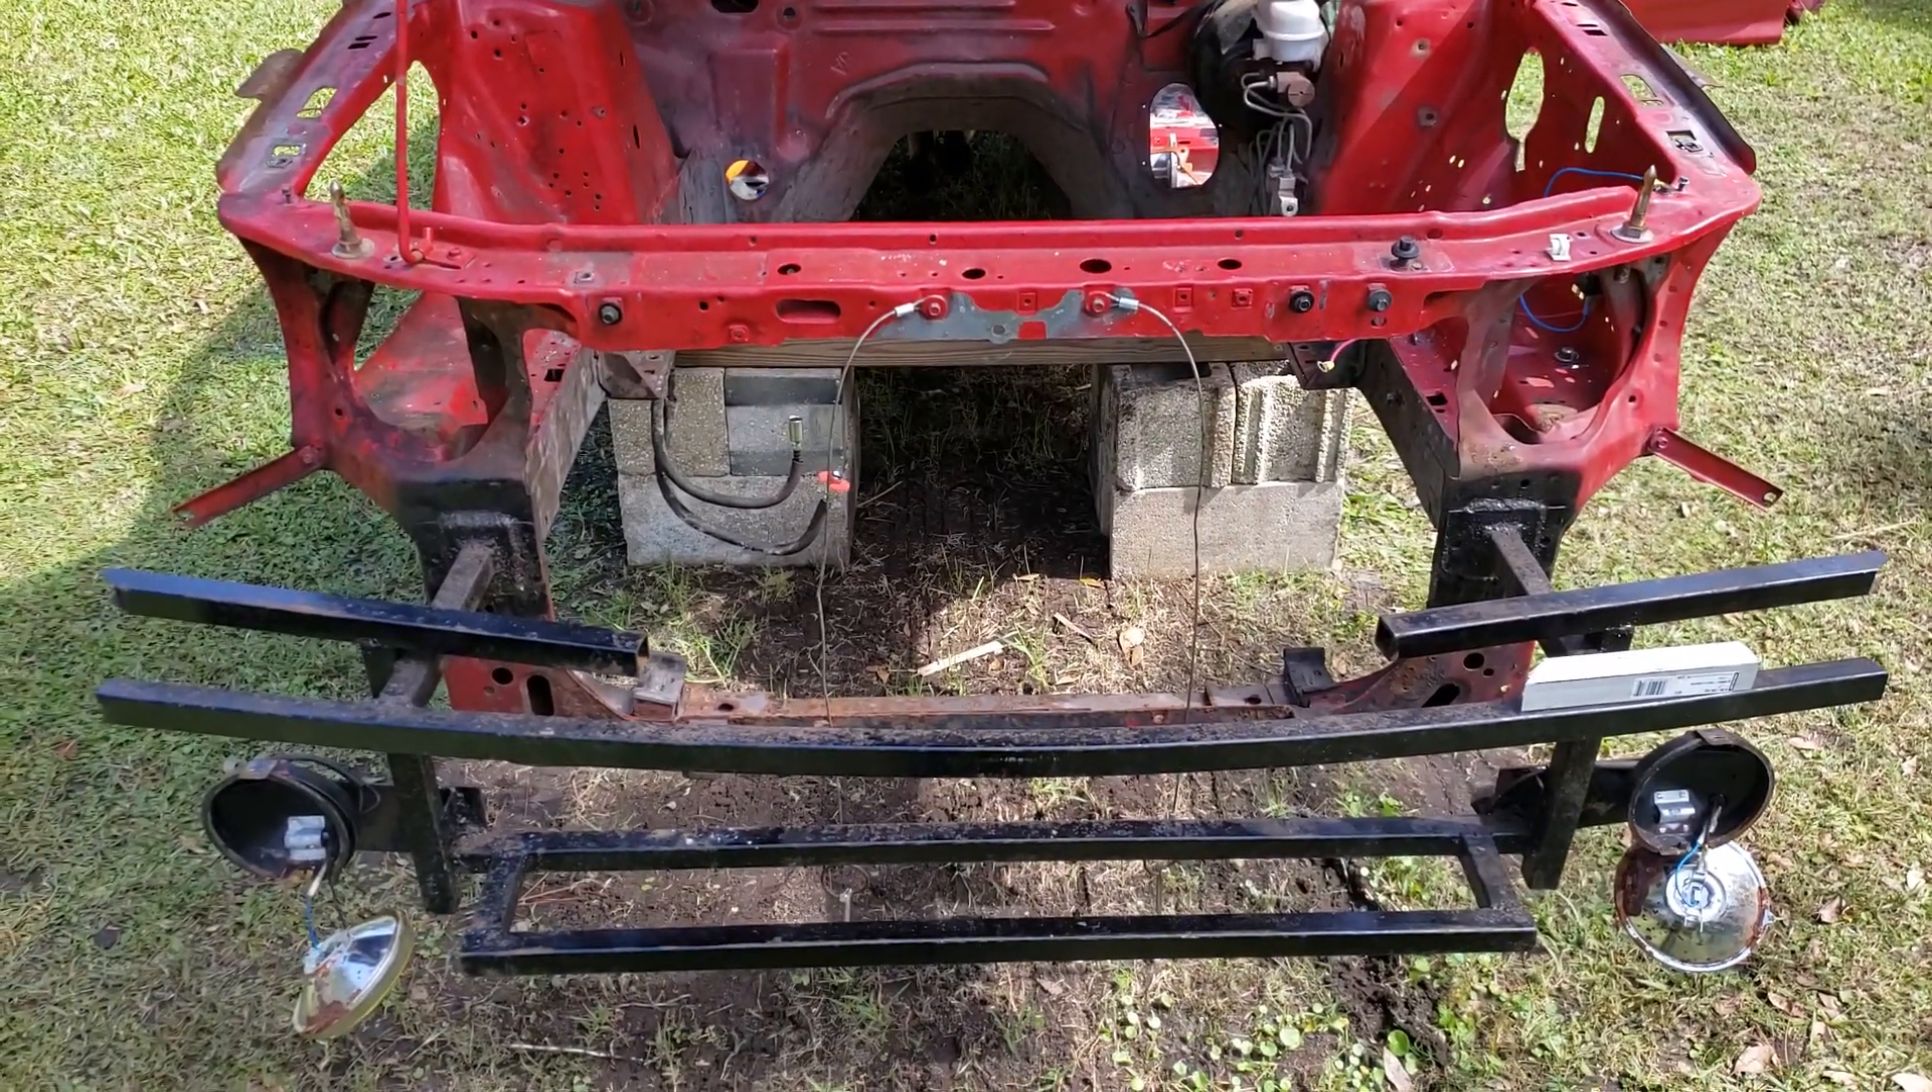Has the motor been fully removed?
Yes.